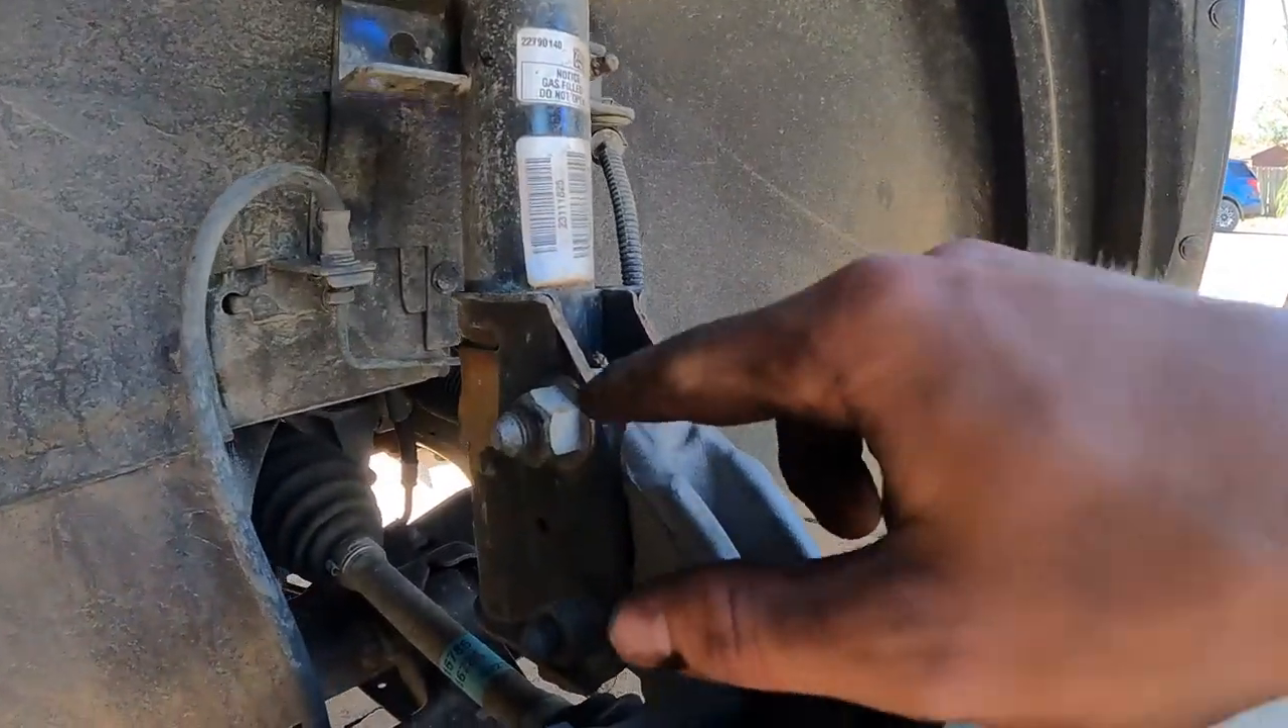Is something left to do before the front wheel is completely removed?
No.